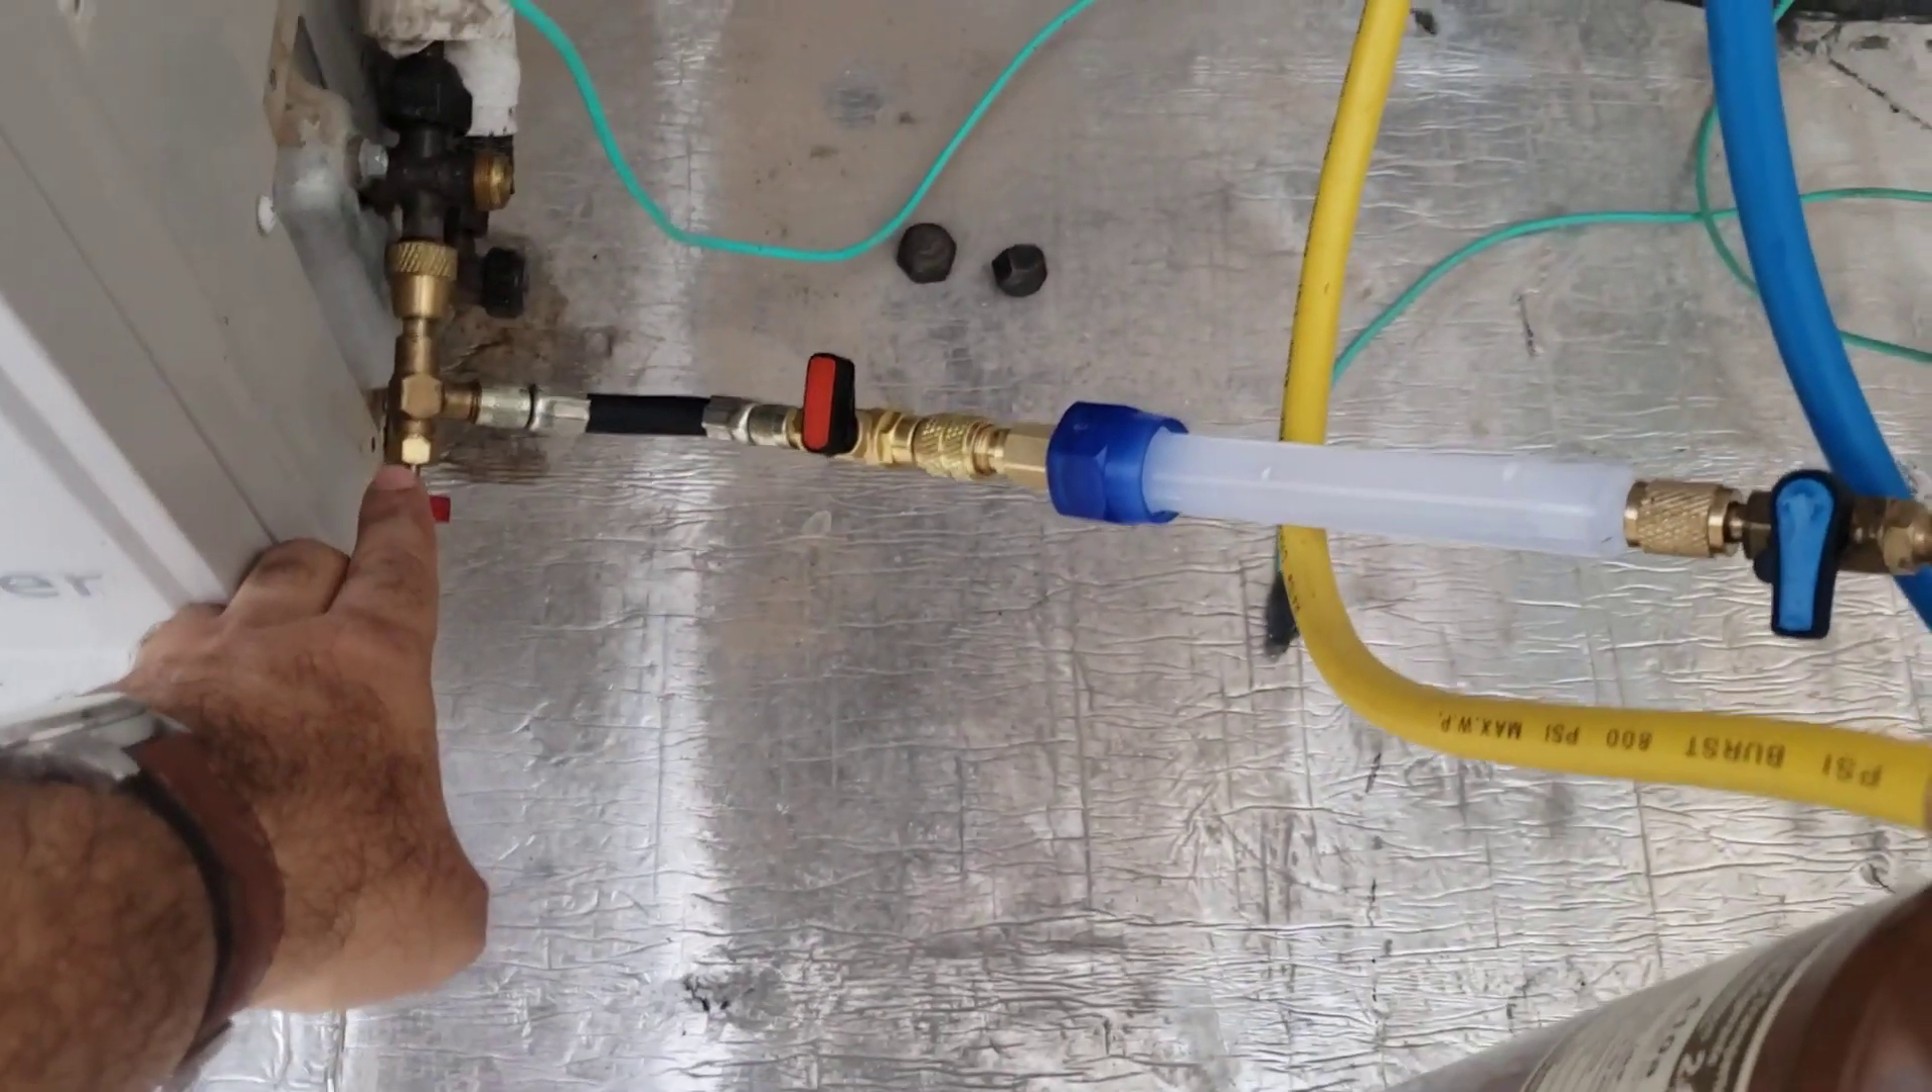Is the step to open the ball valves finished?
No.